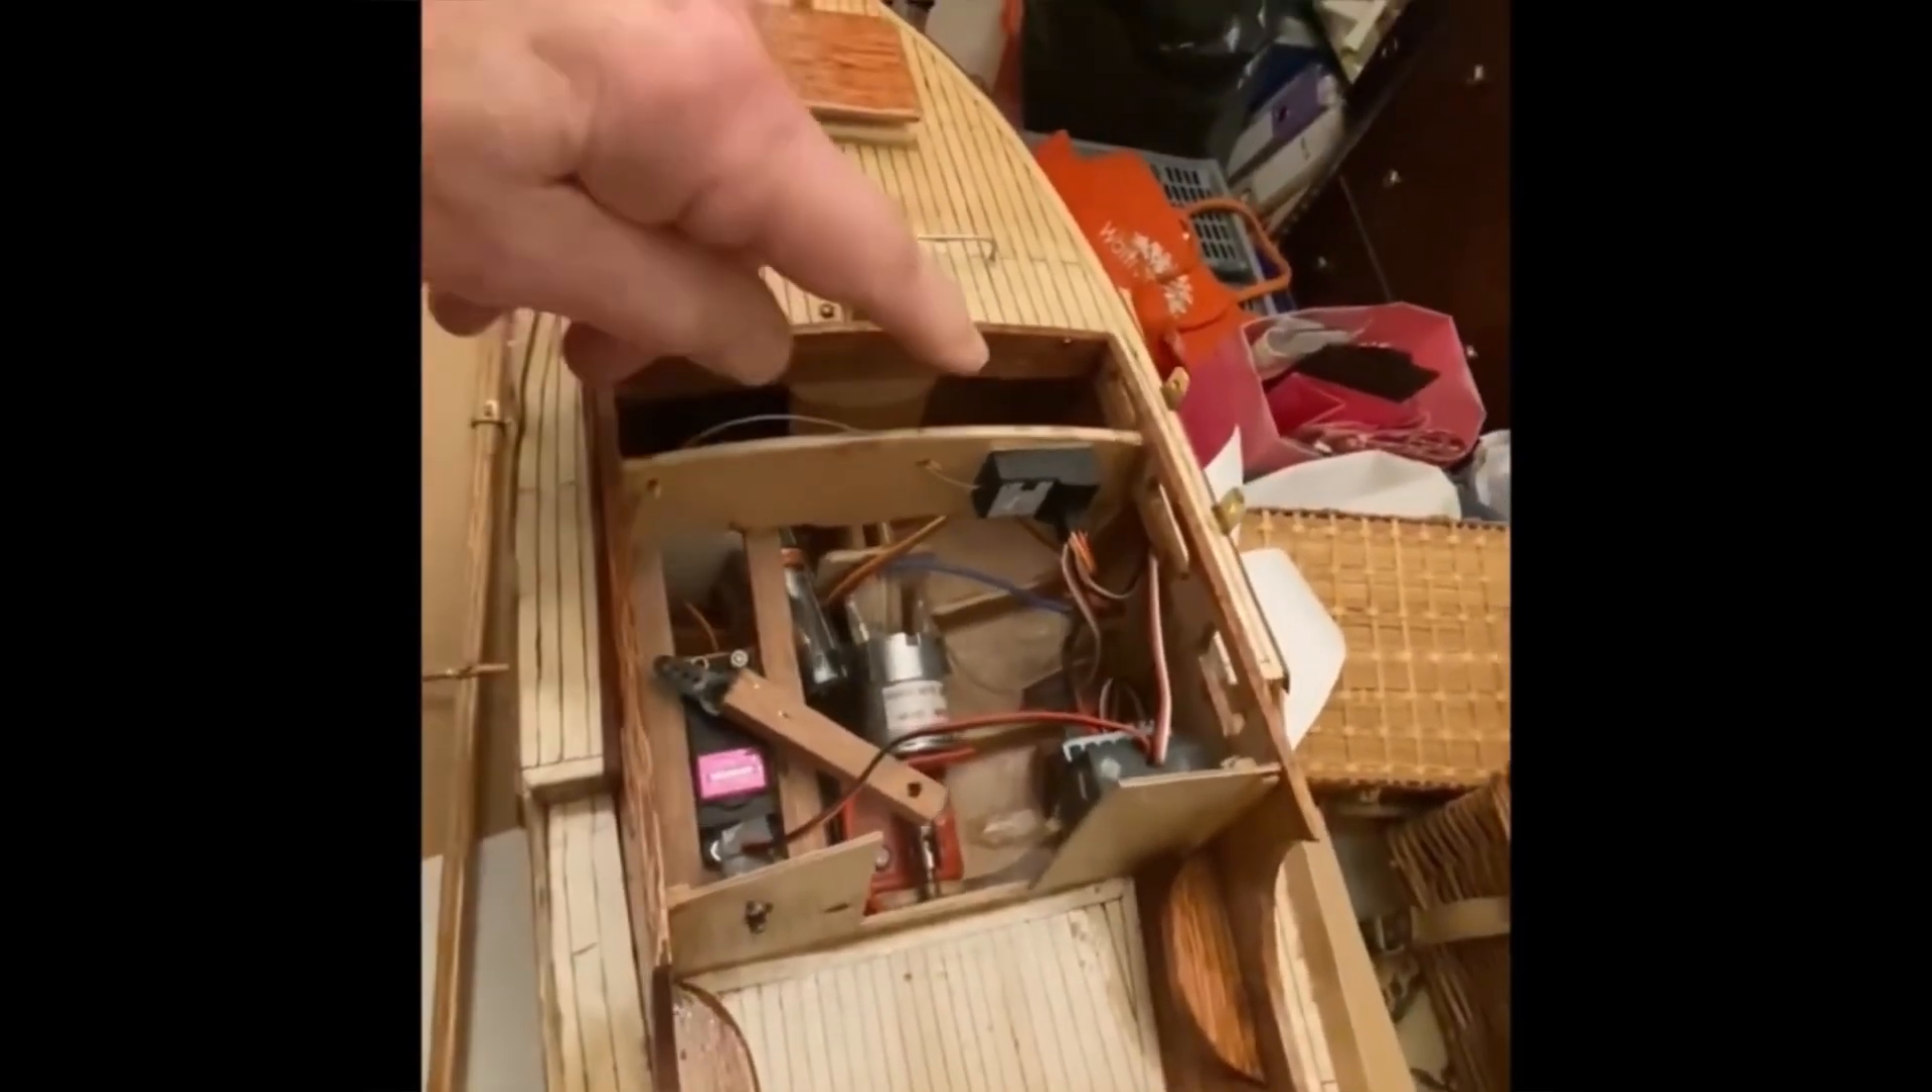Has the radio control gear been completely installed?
Yes.